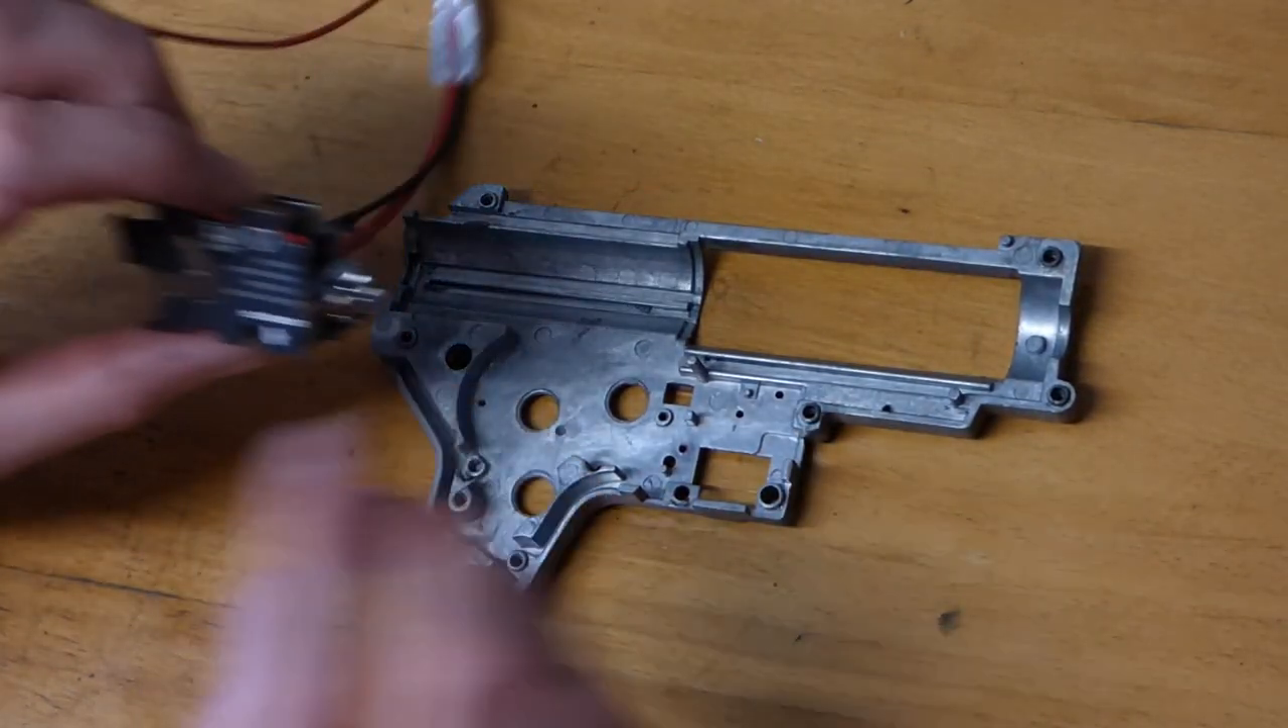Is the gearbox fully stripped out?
Yes.